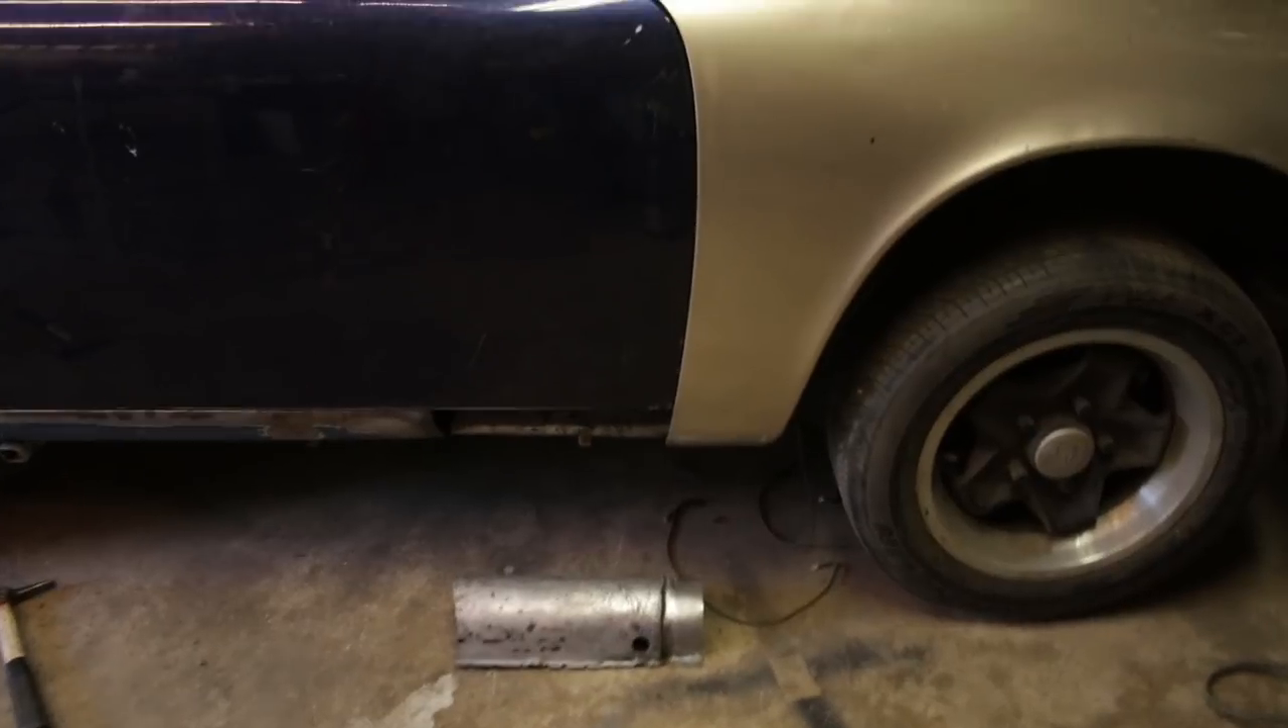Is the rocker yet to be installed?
Yes.